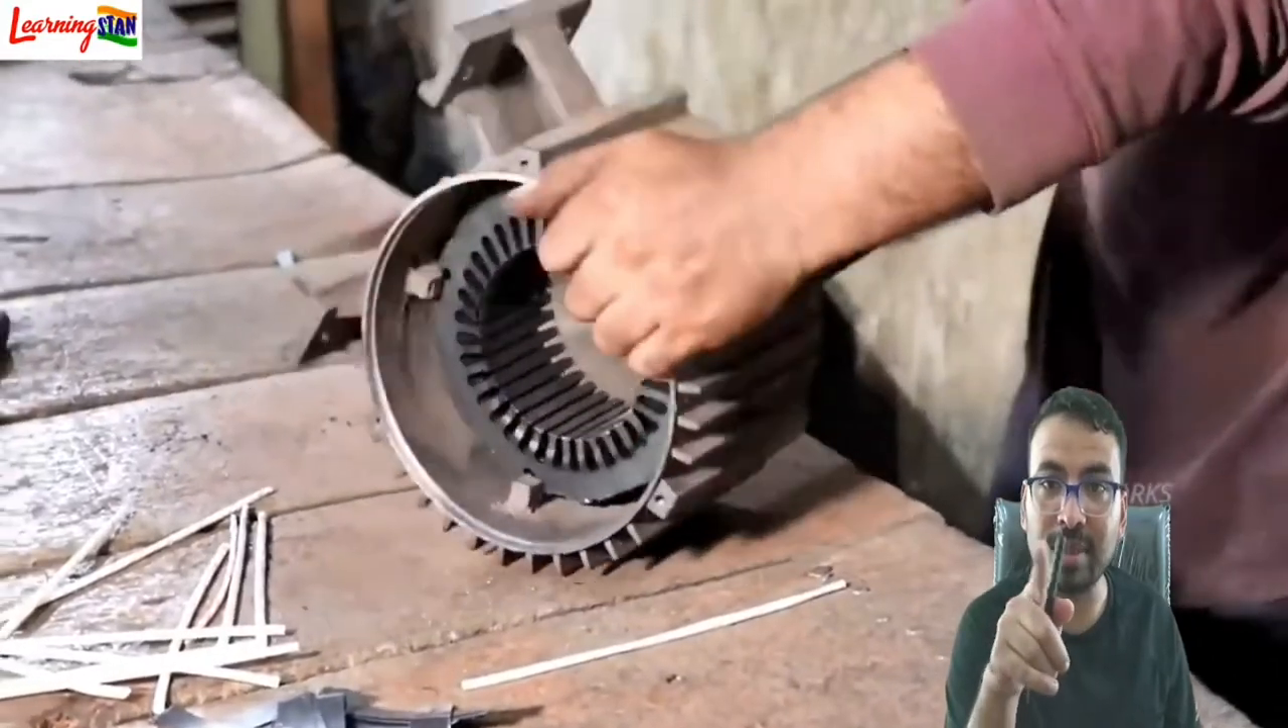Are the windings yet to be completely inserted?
Yes.